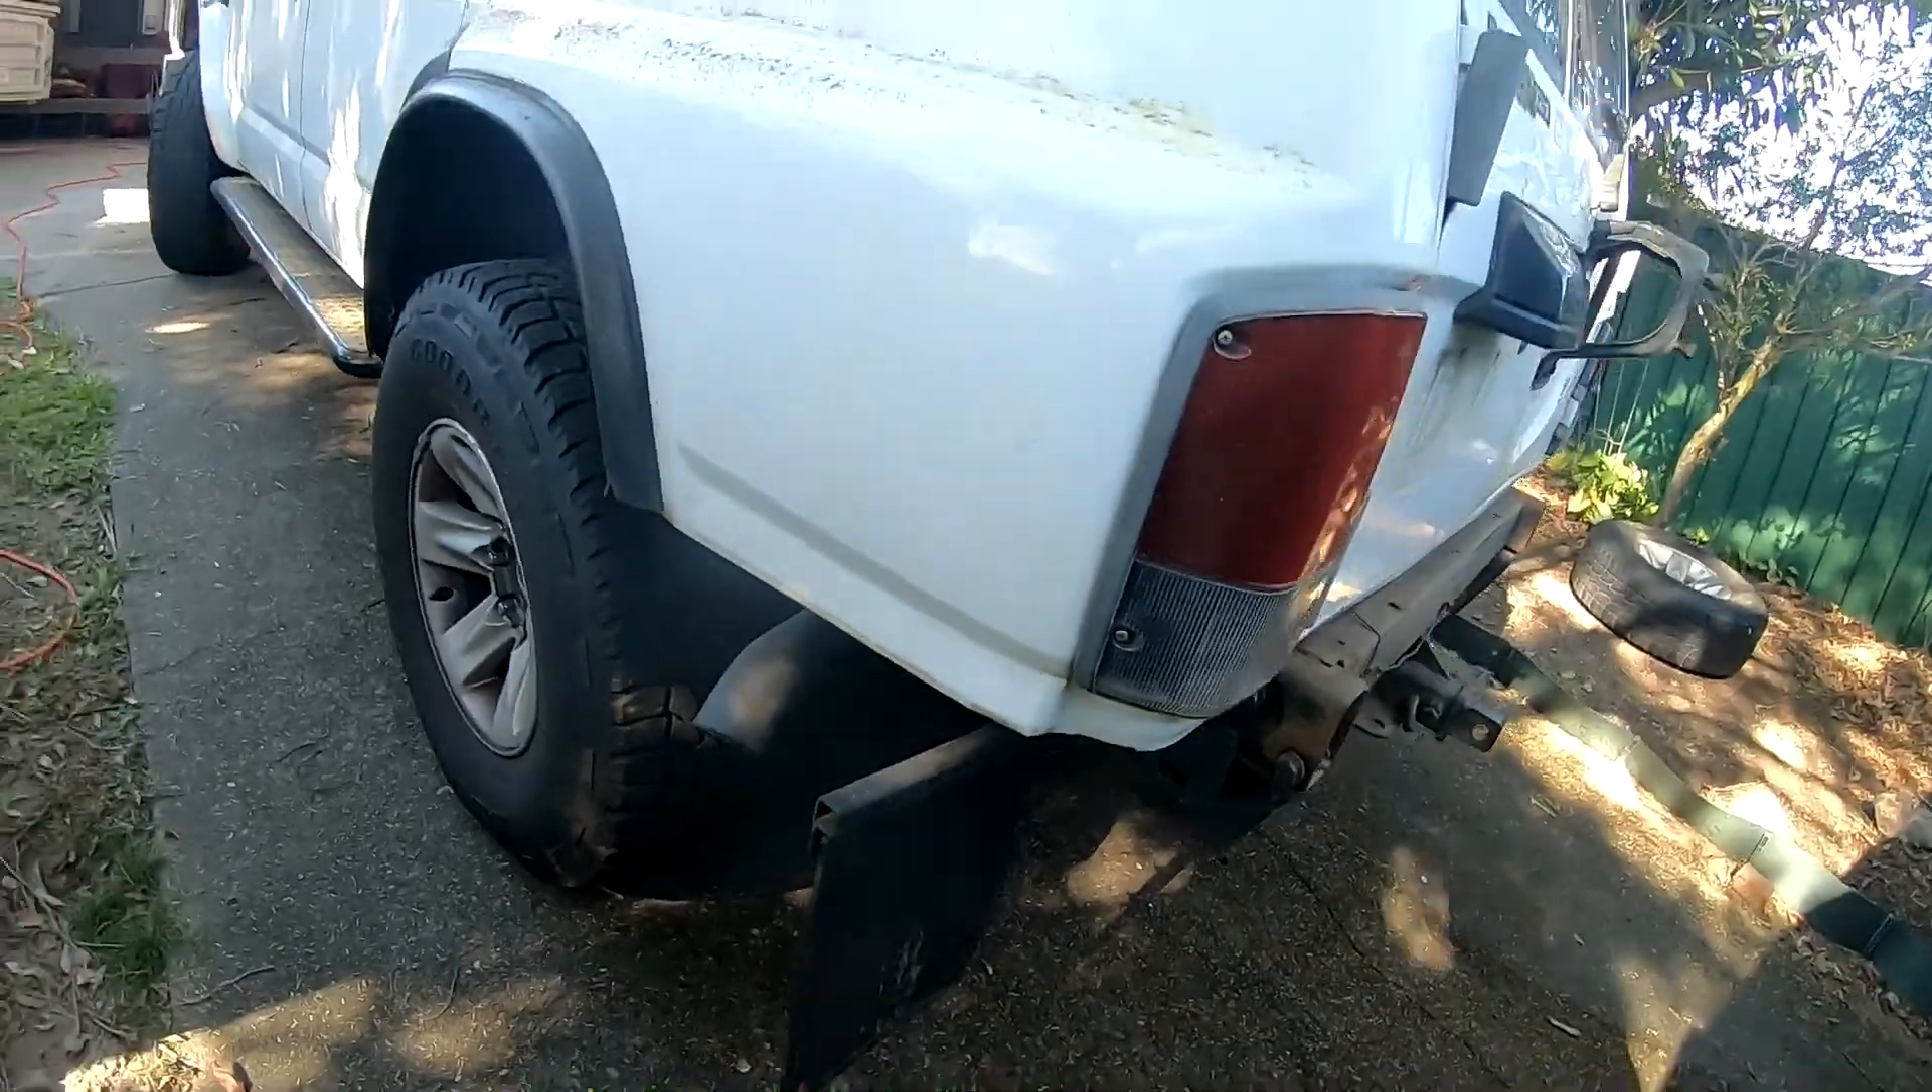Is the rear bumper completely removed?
Yes.